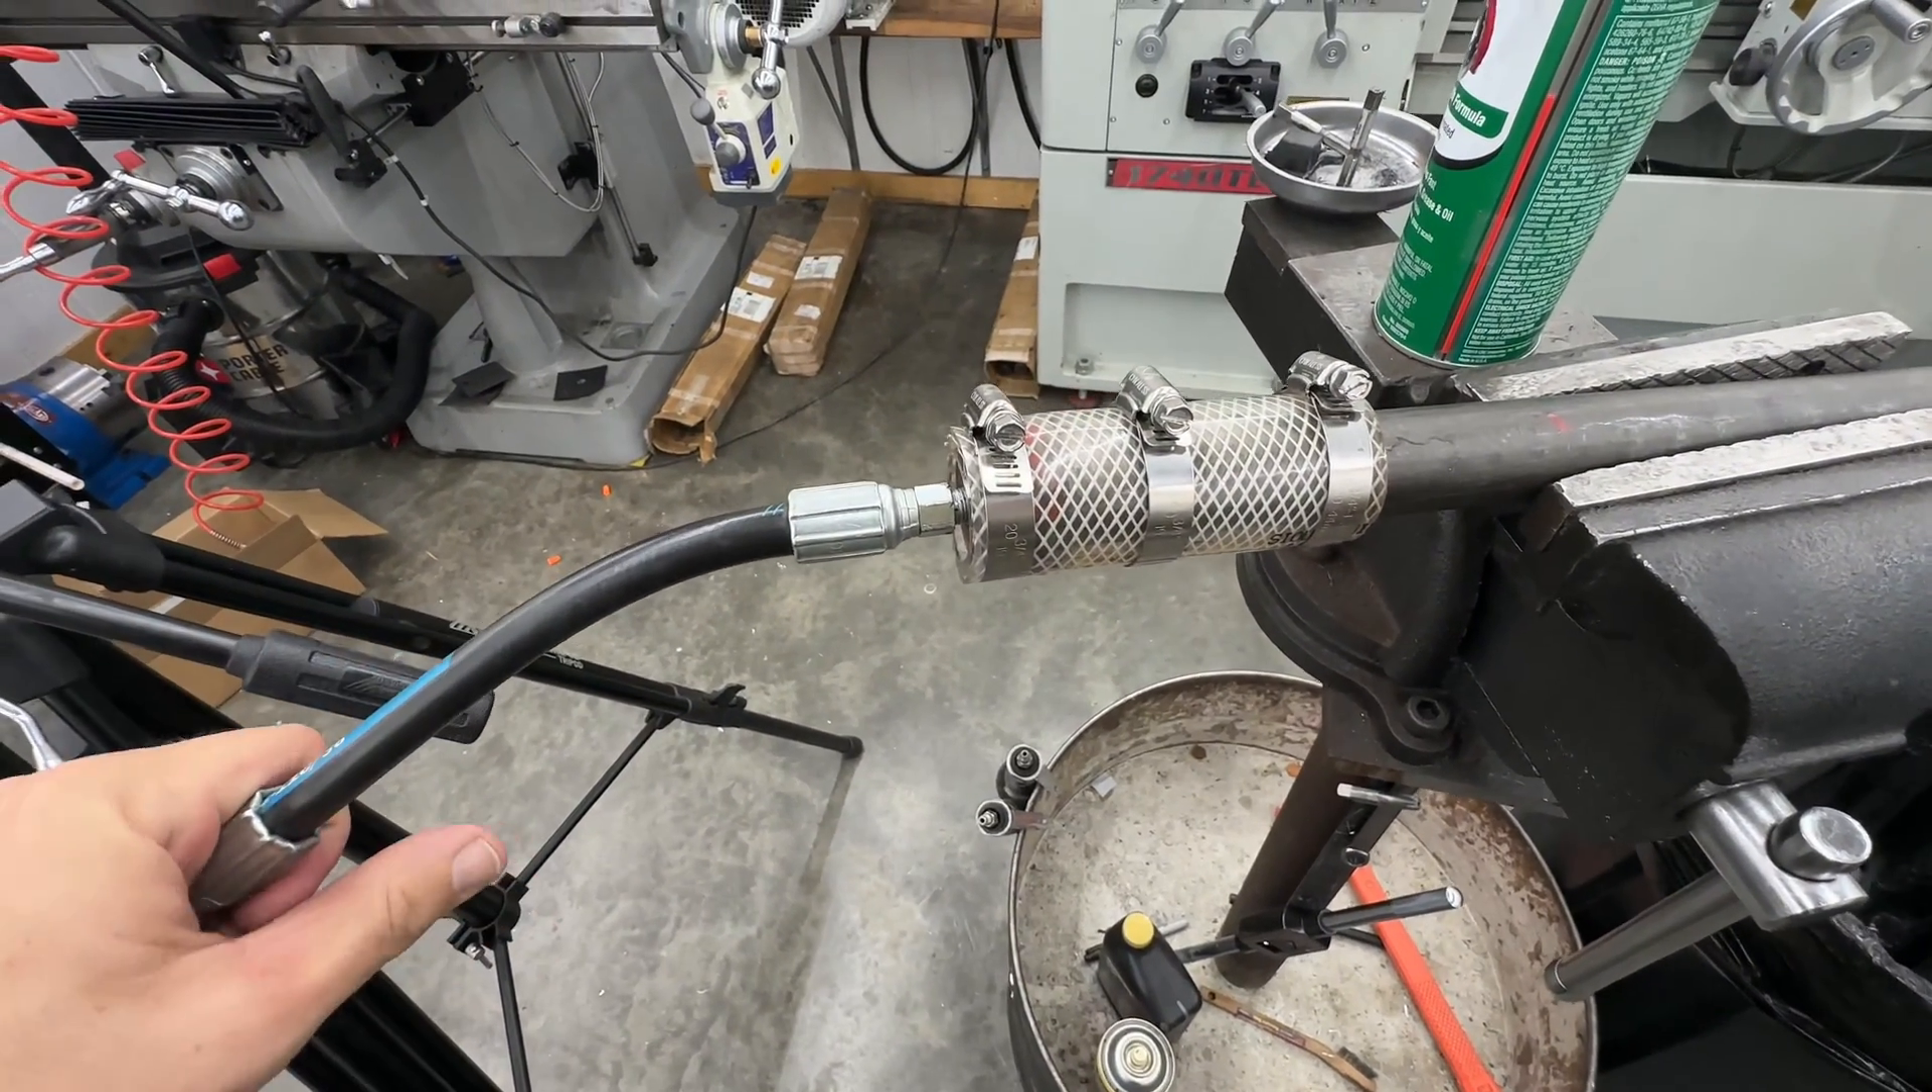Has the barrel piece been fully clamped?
Yes.